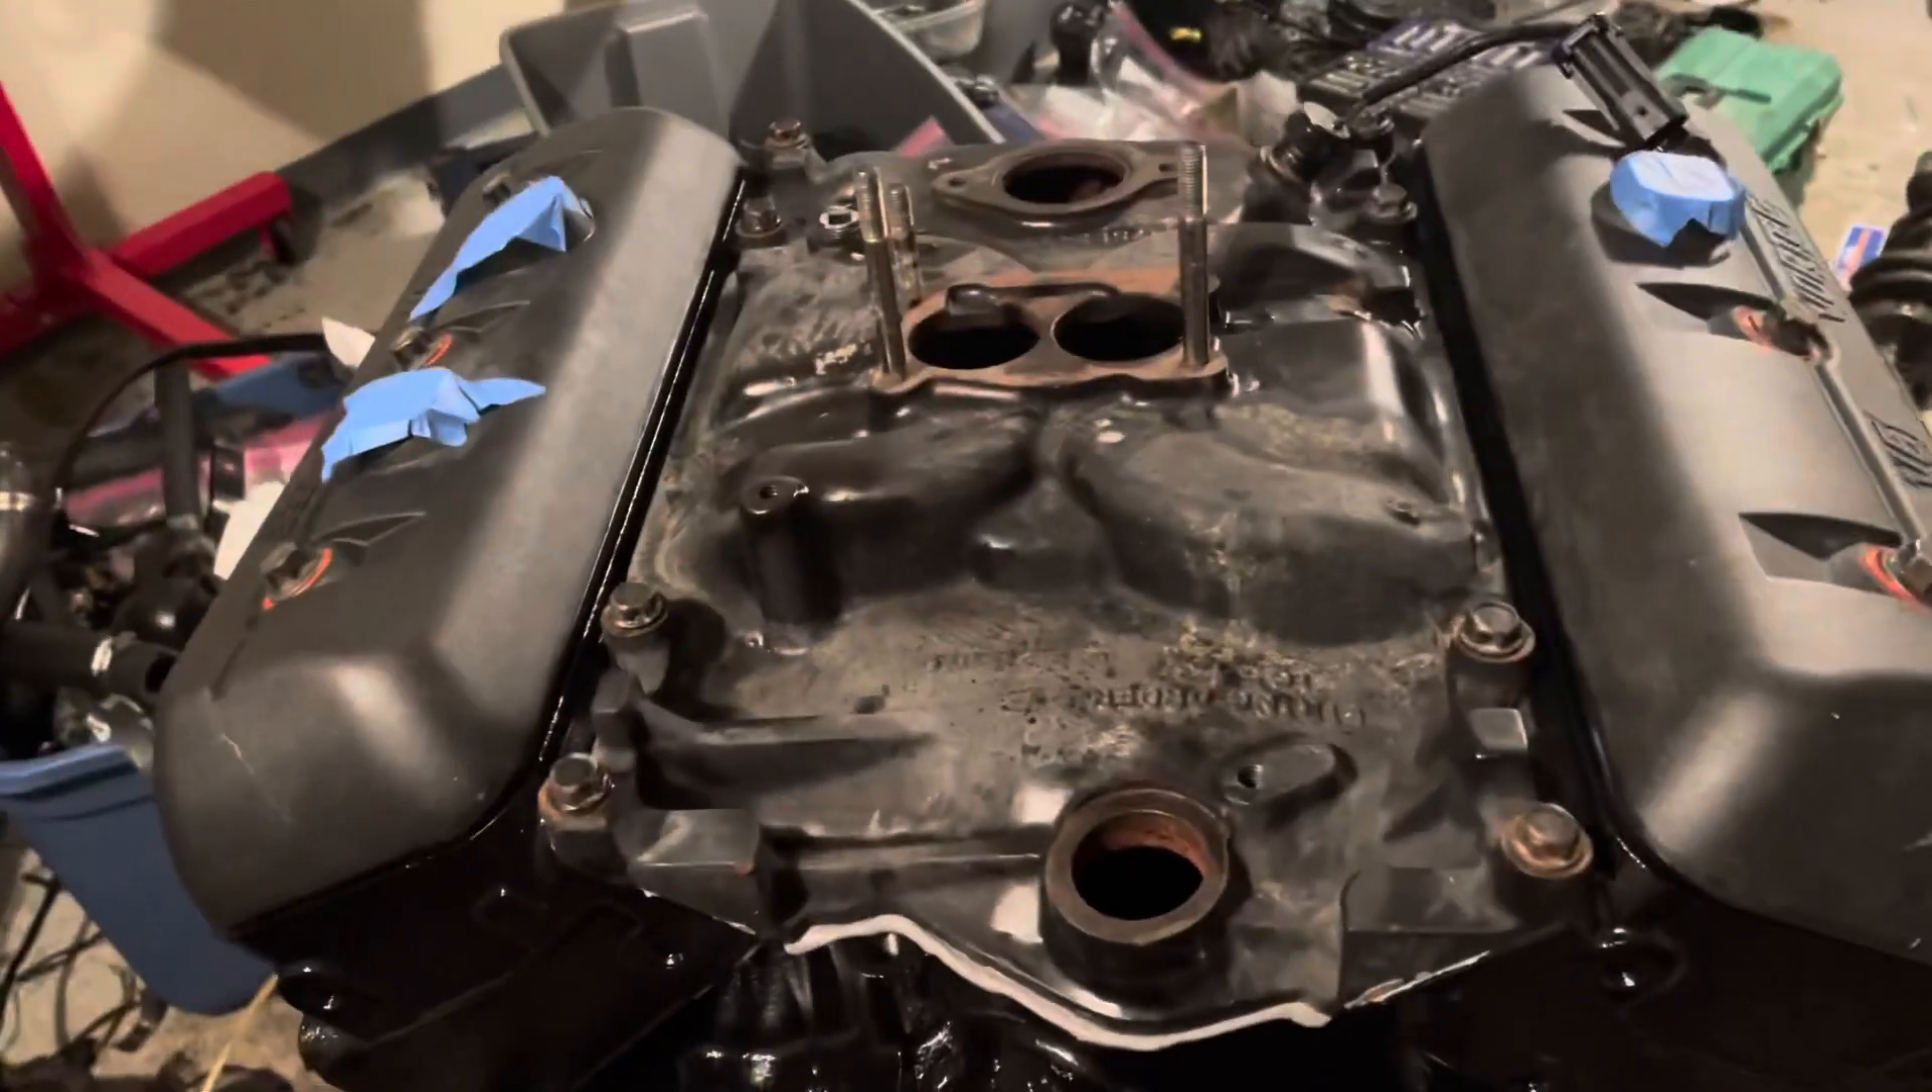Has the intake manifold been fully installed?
Yes.